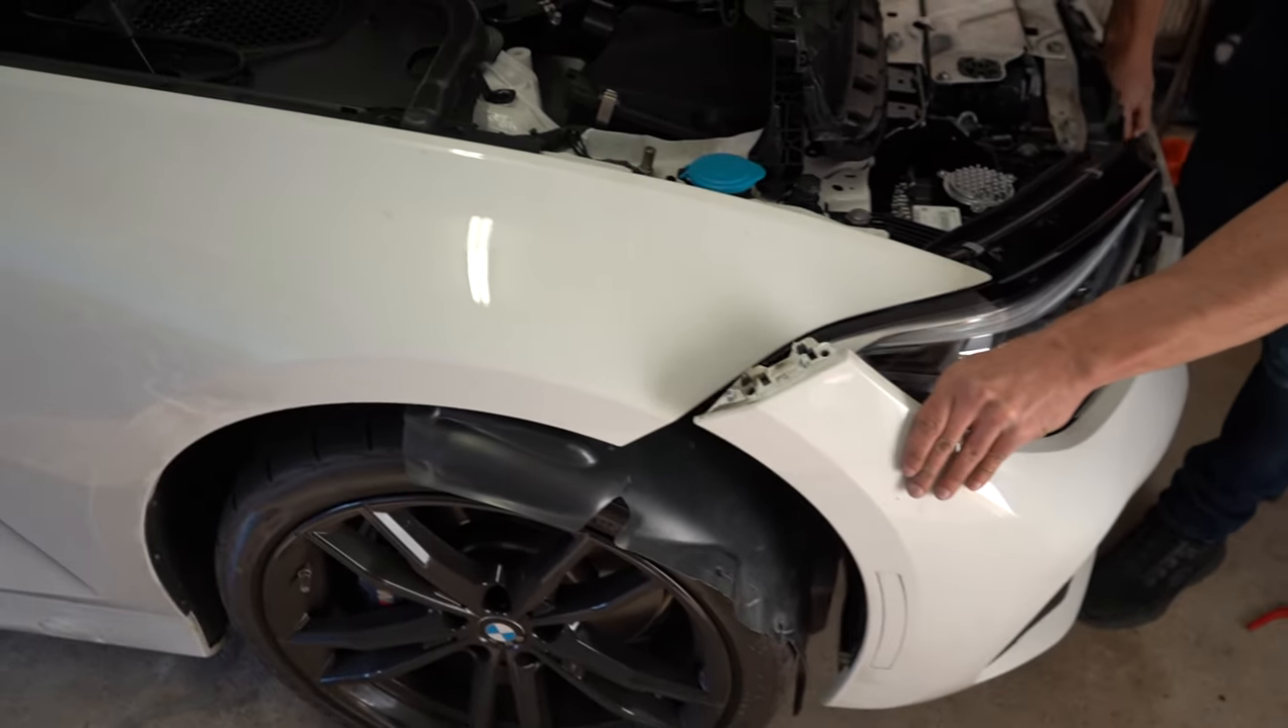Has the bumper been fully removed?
No.